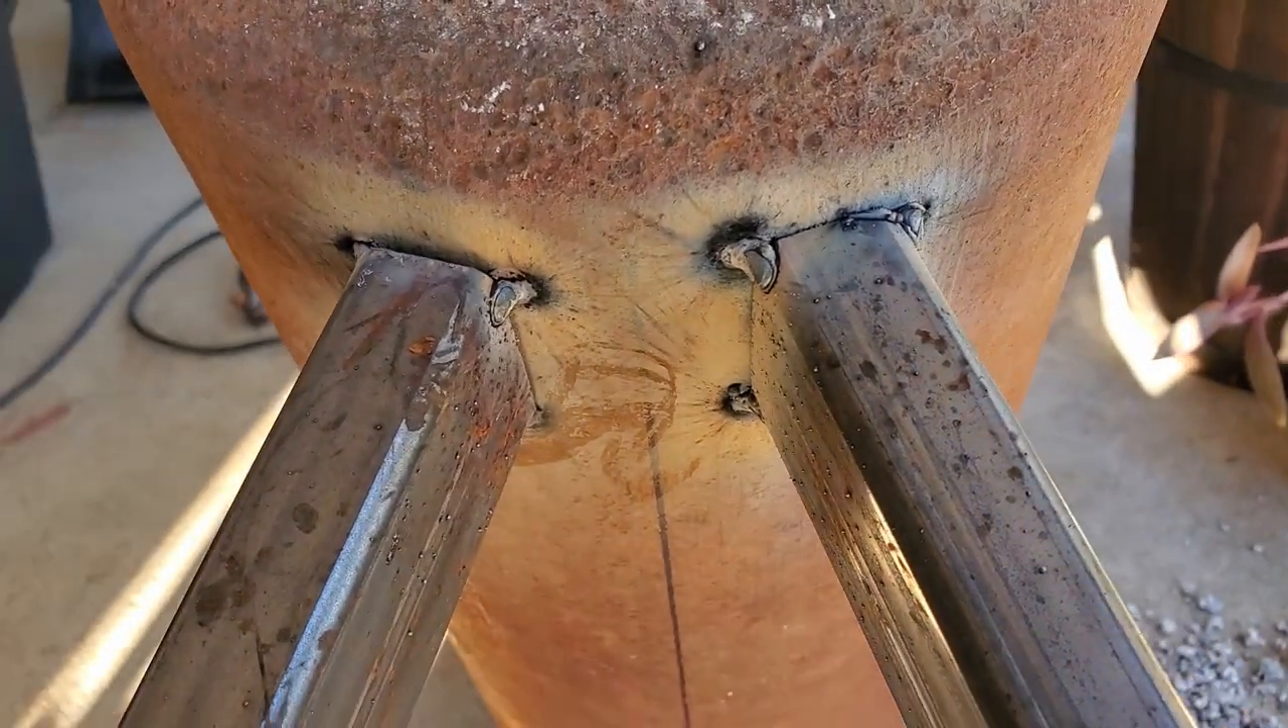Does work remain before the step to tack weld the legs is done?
No.